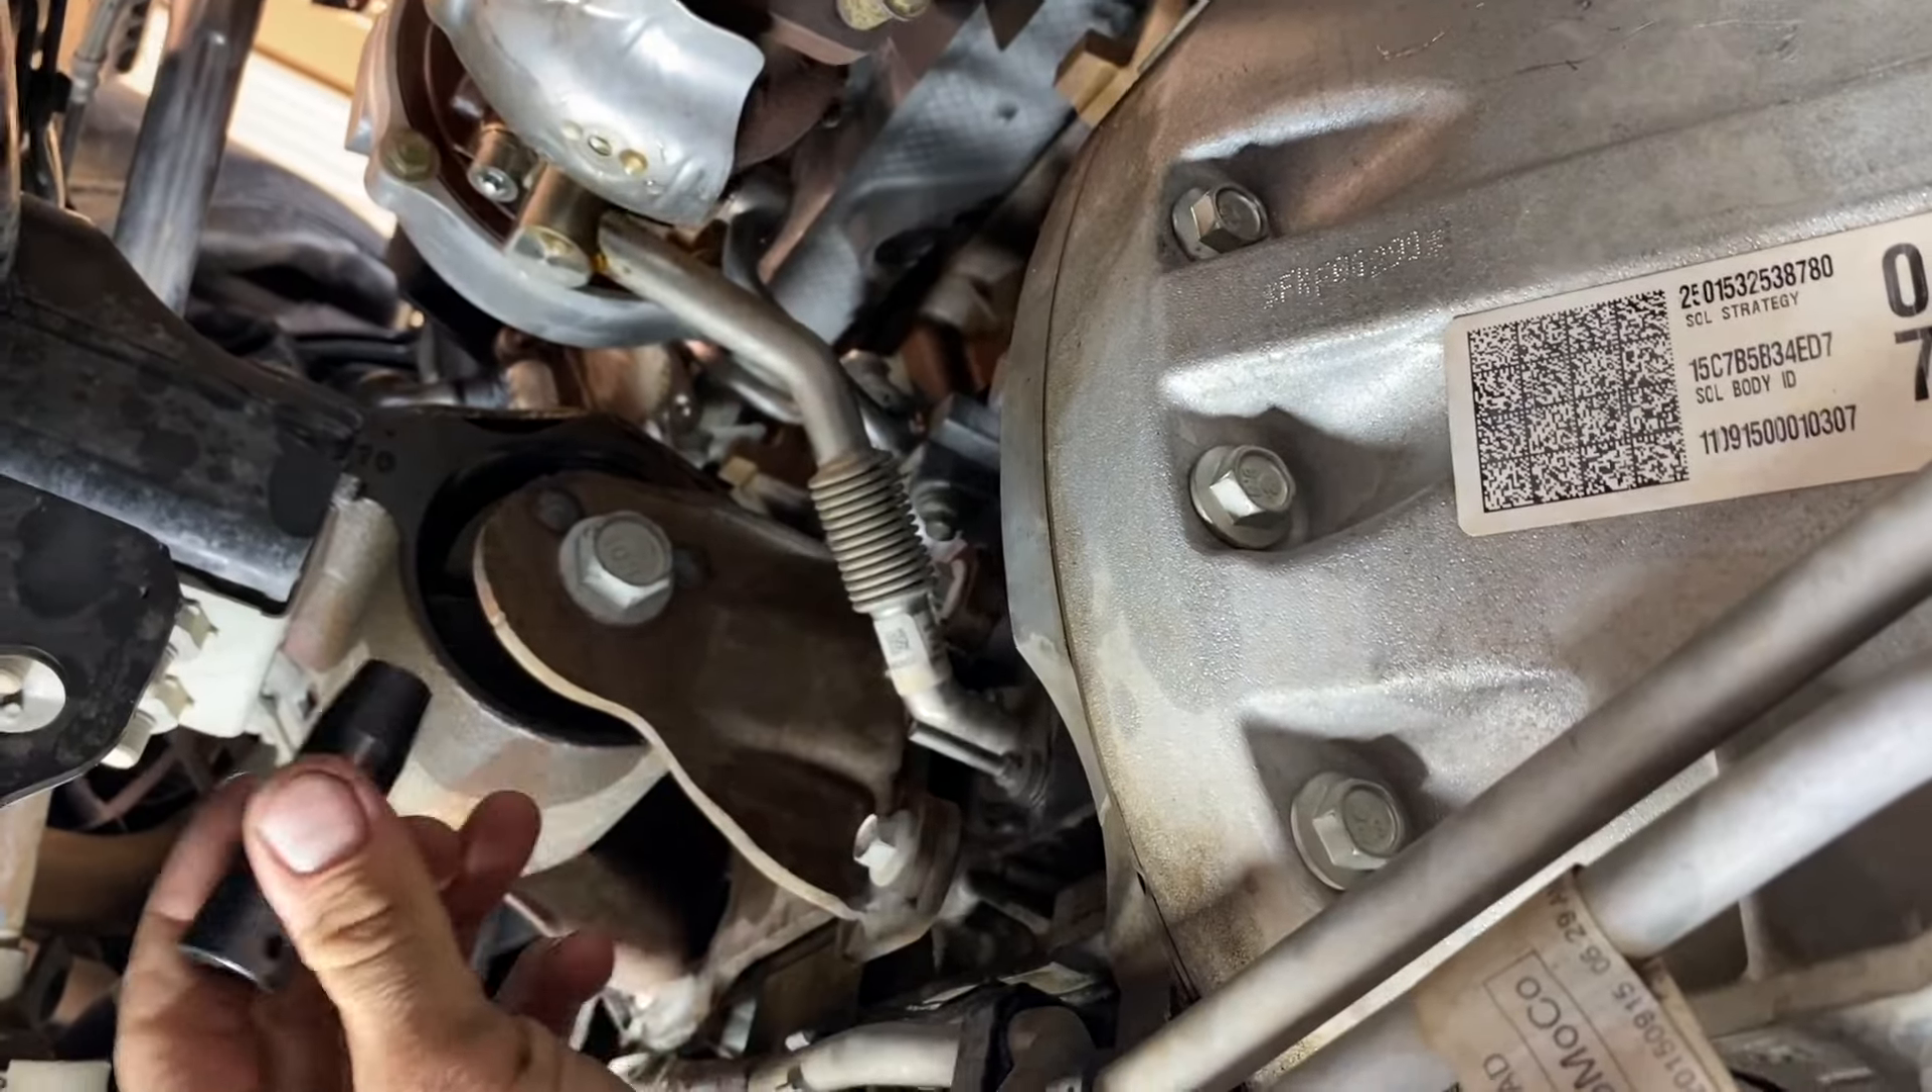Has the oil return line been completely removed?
No.